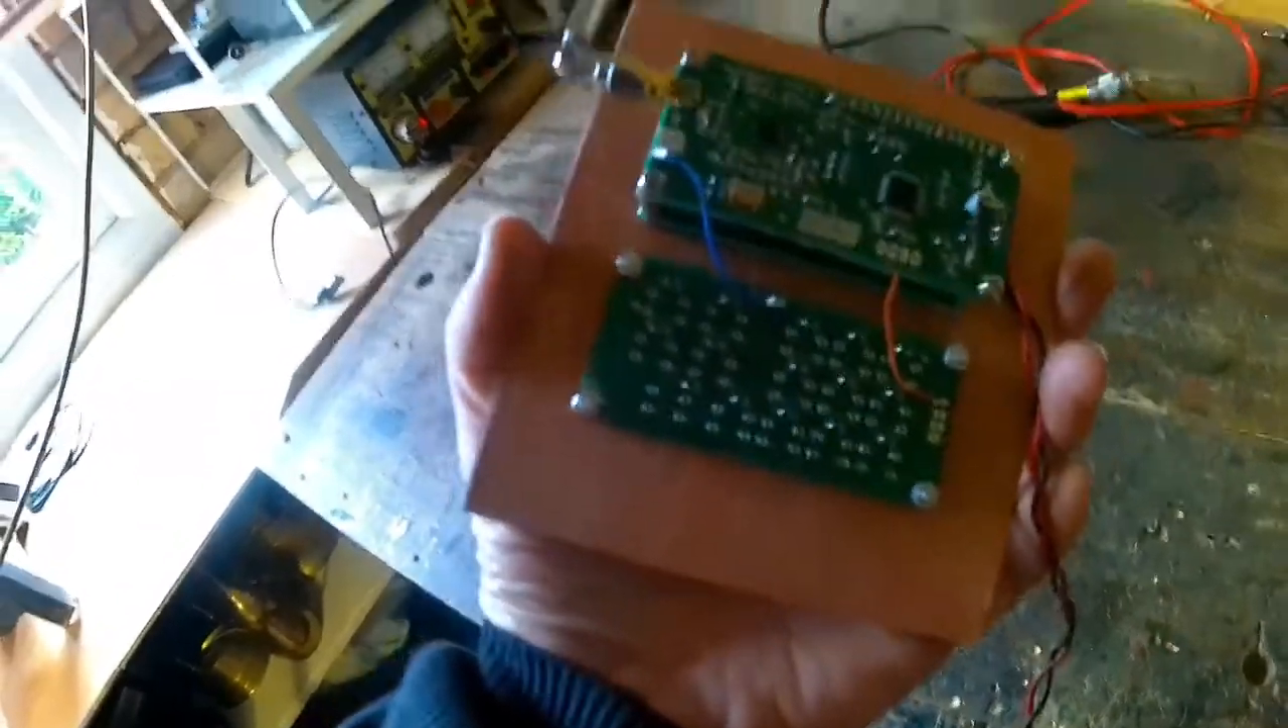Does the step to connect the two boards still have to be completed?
No.